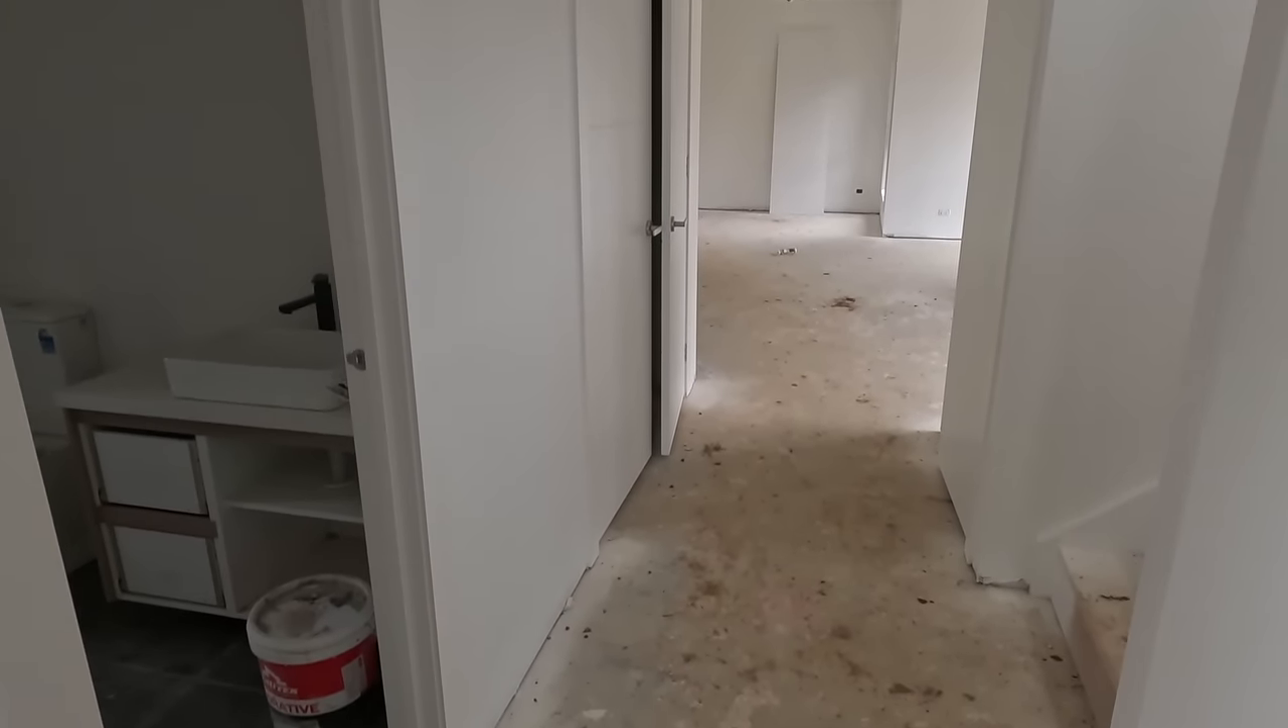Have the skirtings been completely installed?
No.